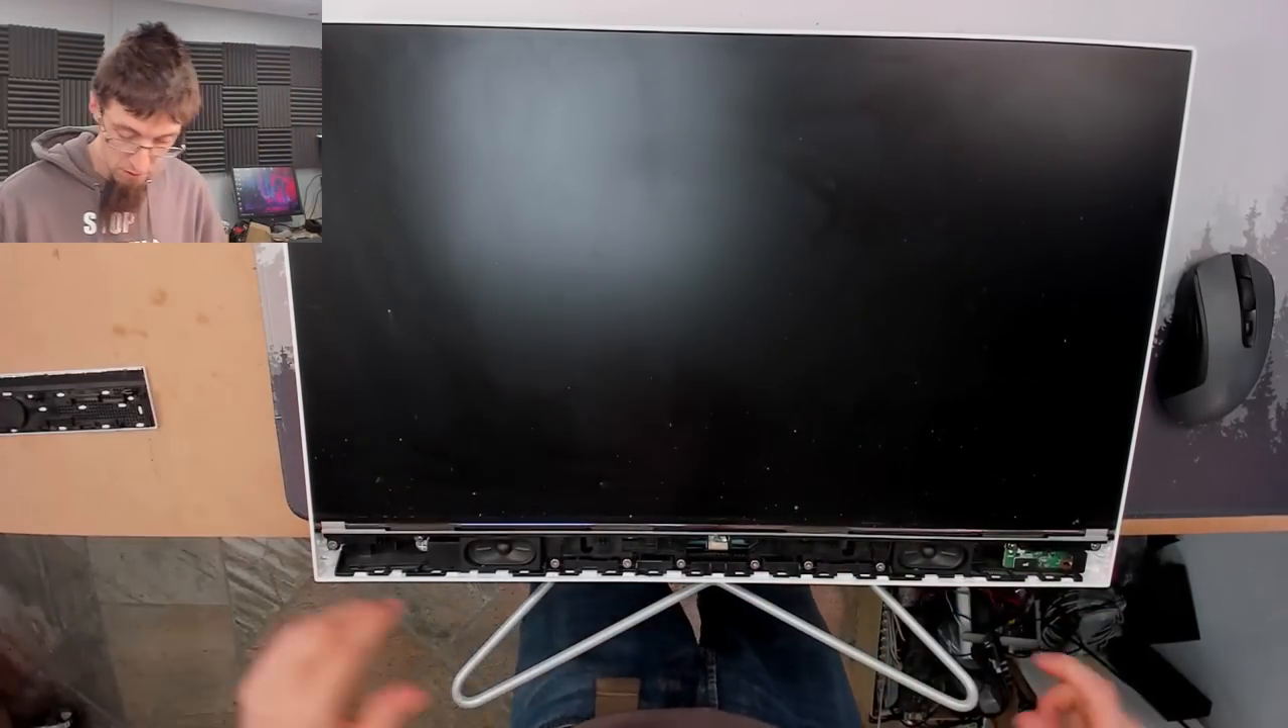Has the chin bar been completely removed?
Yes.